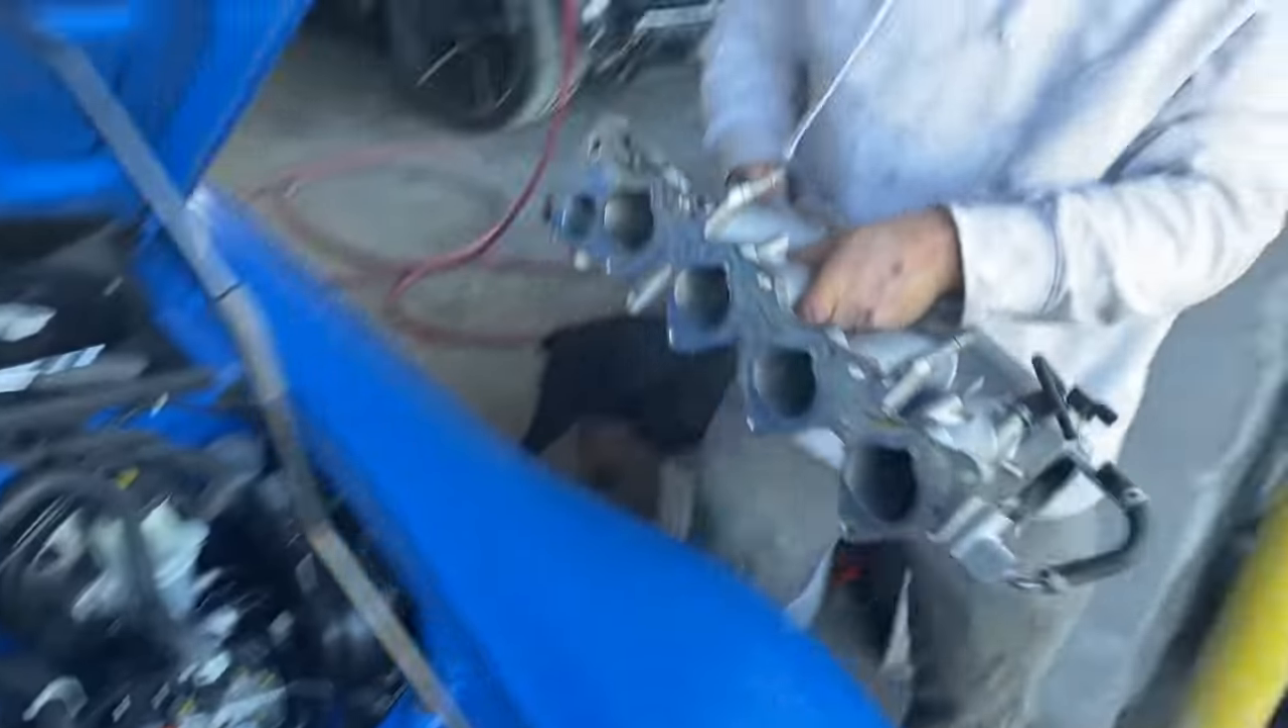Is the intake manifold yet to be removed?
No.